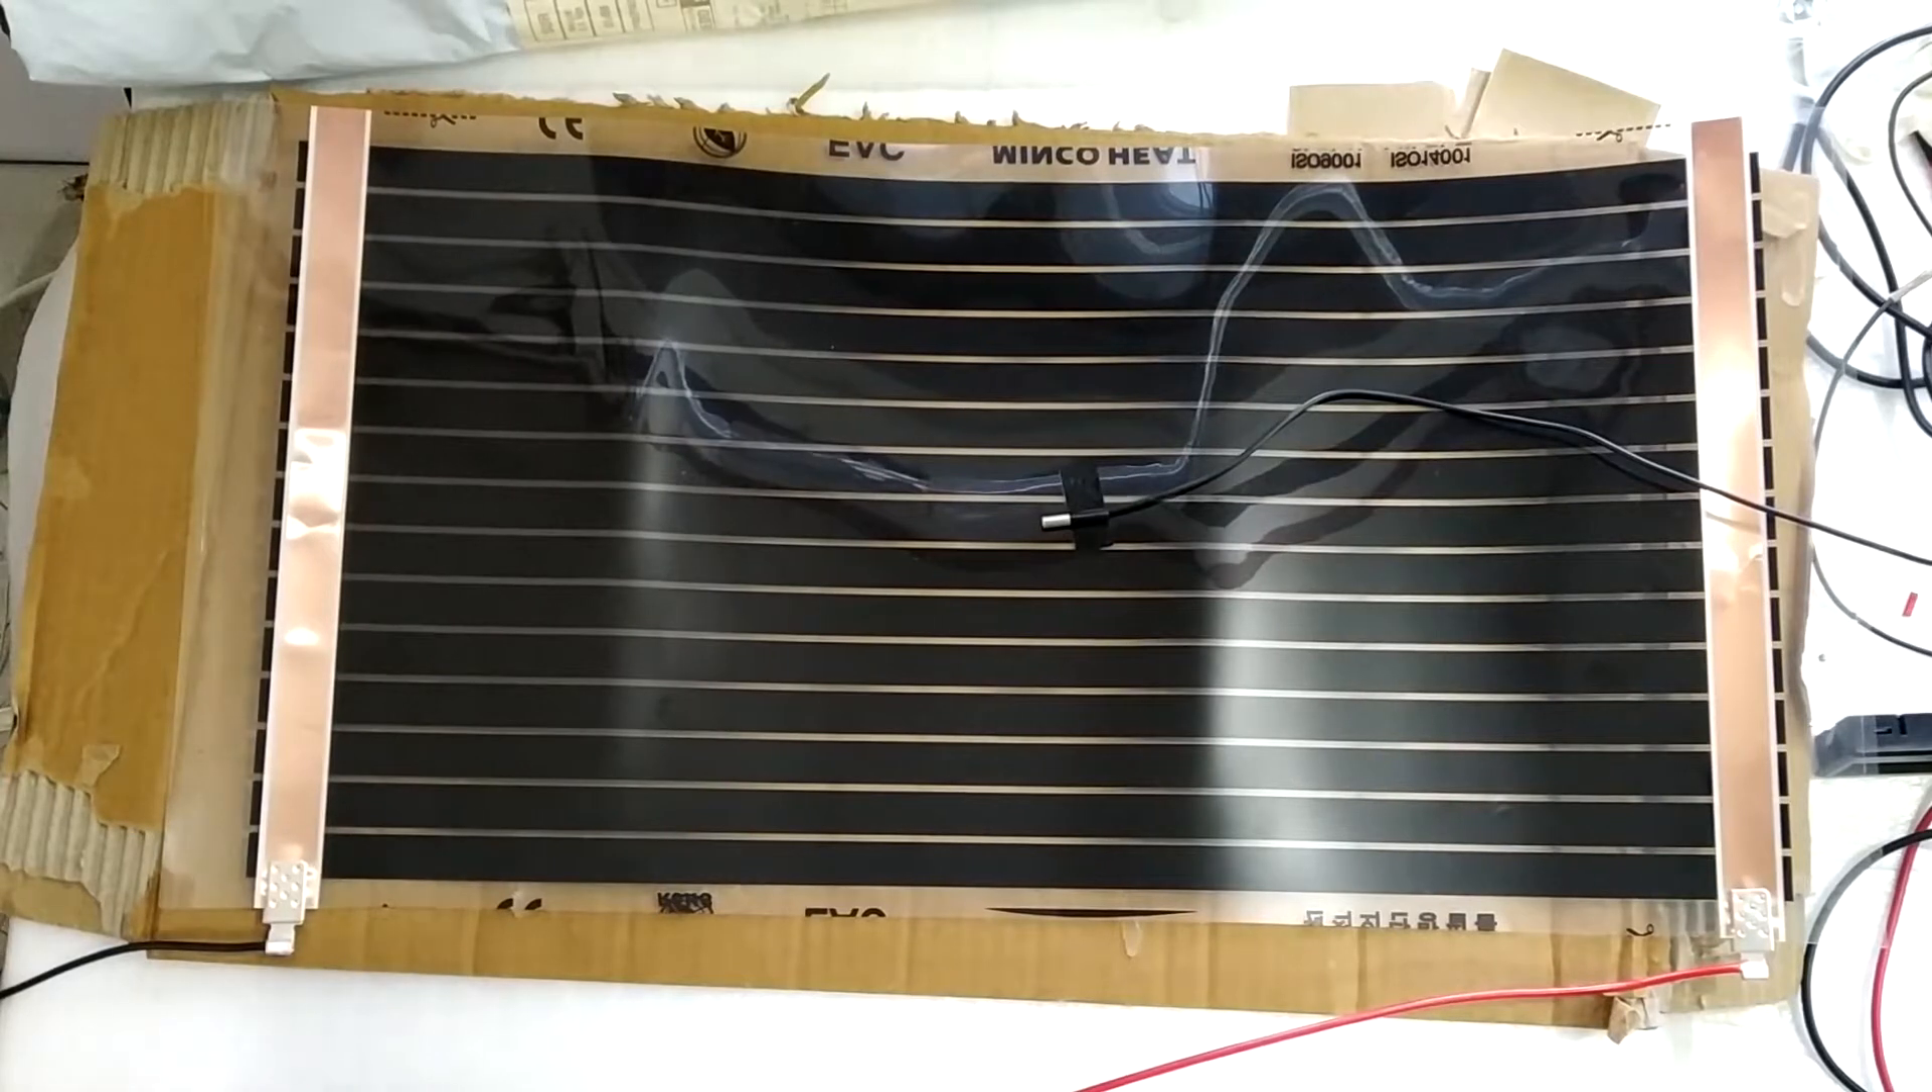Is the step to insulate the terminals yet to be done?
Yes.